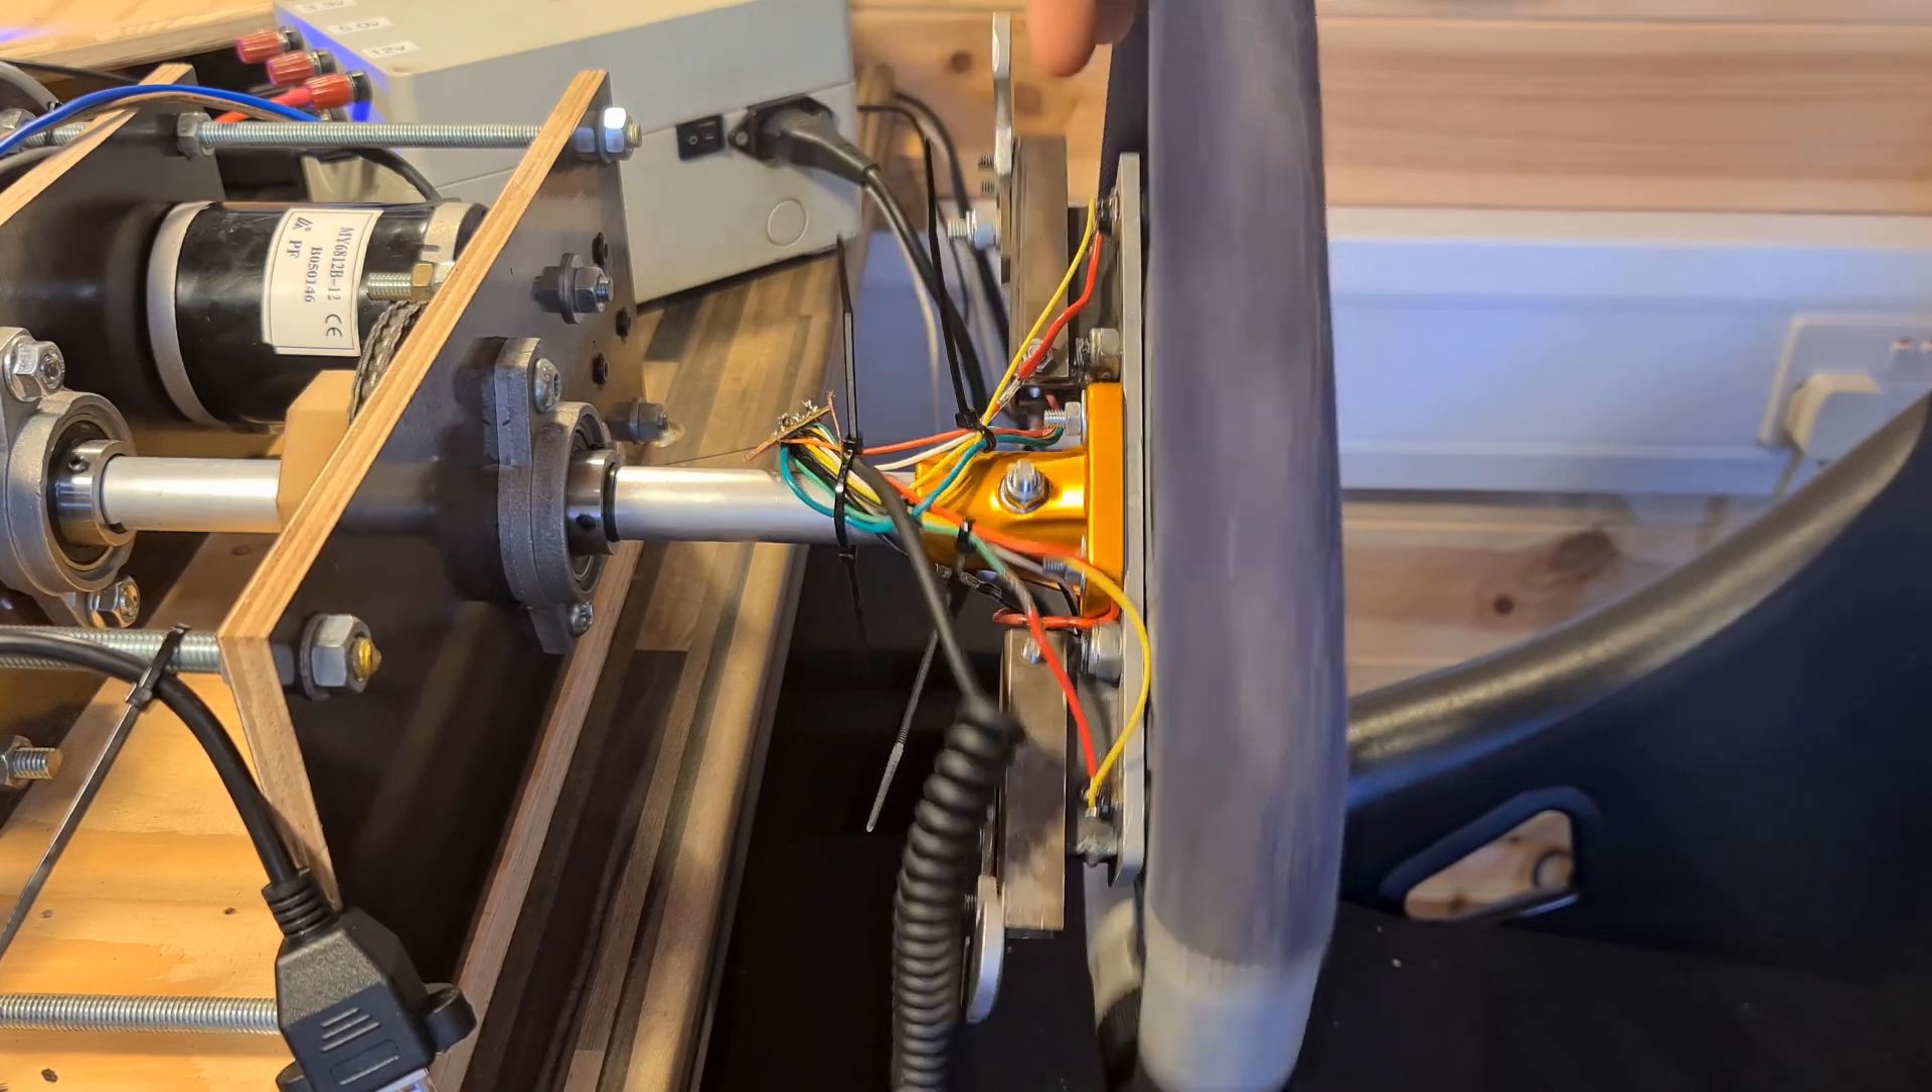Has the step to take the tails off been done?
No.